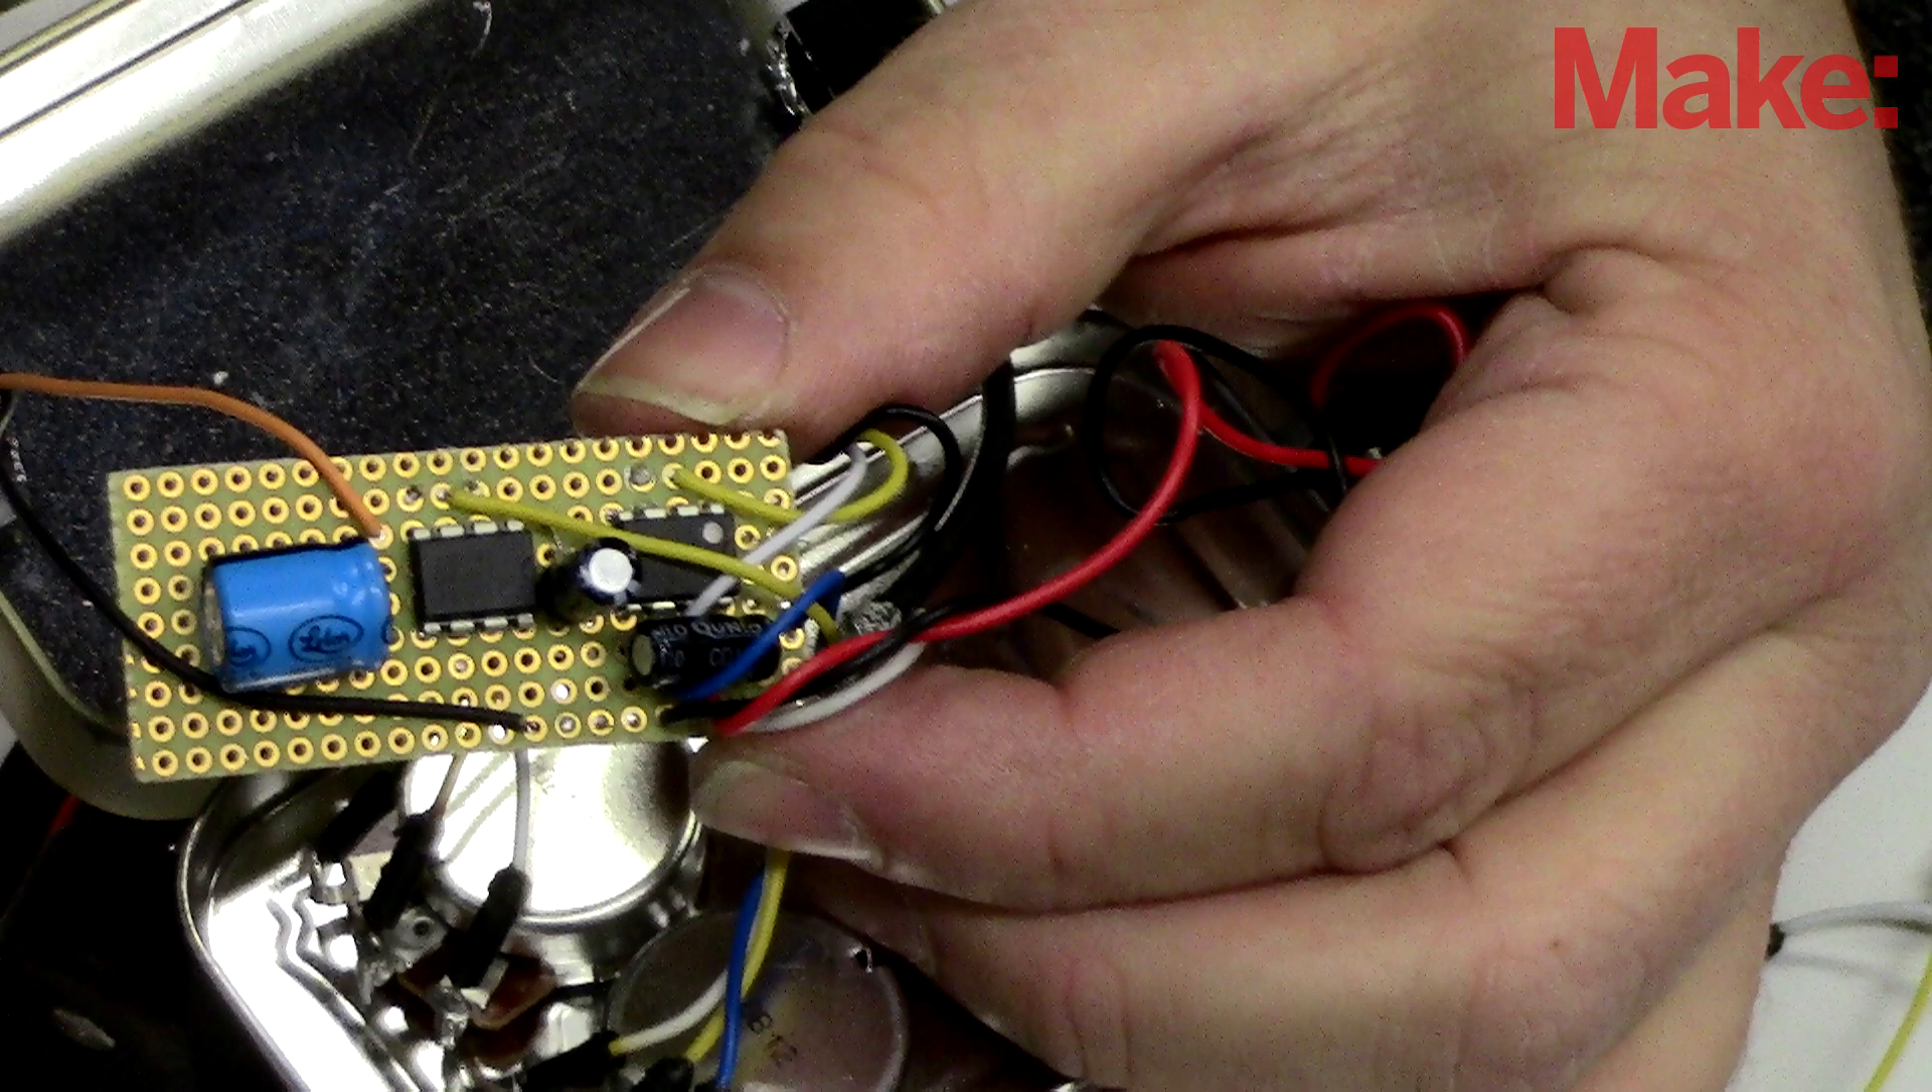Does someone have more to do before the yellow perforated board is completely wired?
No.